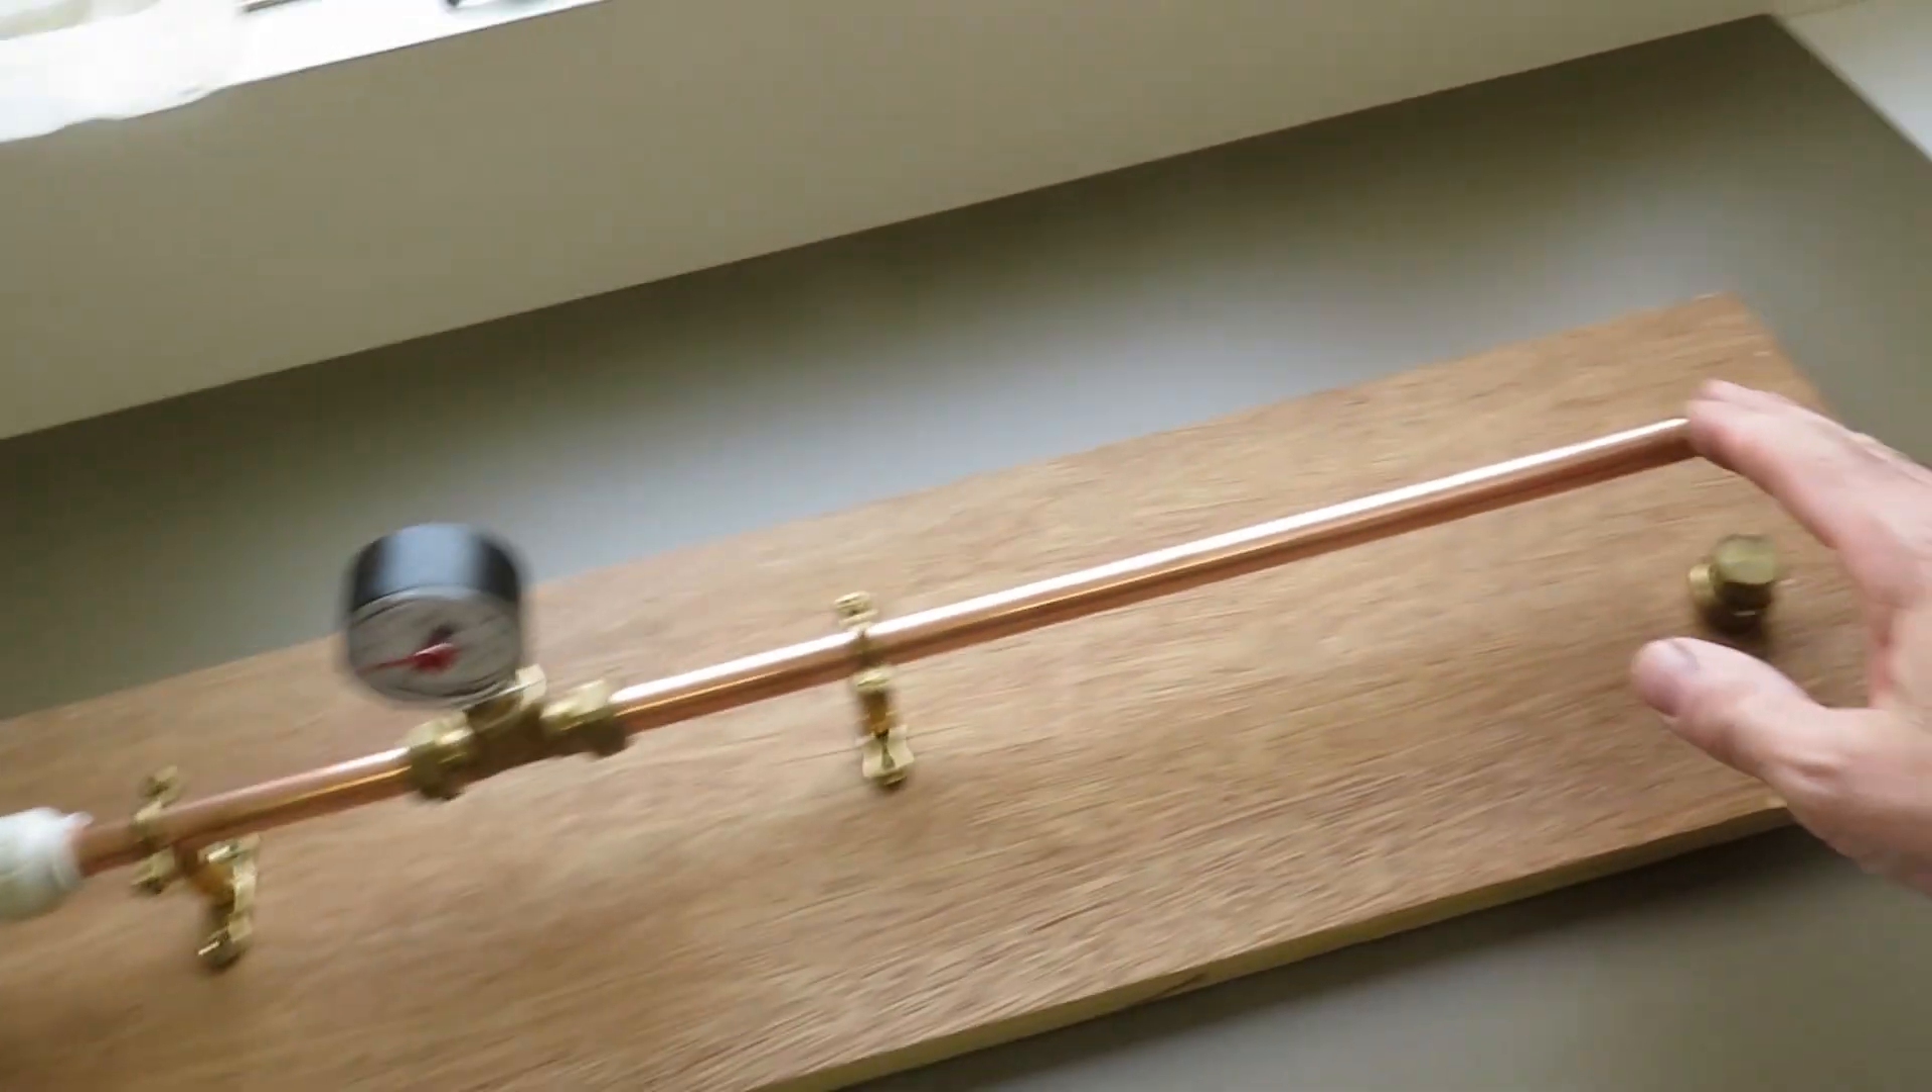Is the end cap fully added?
No.